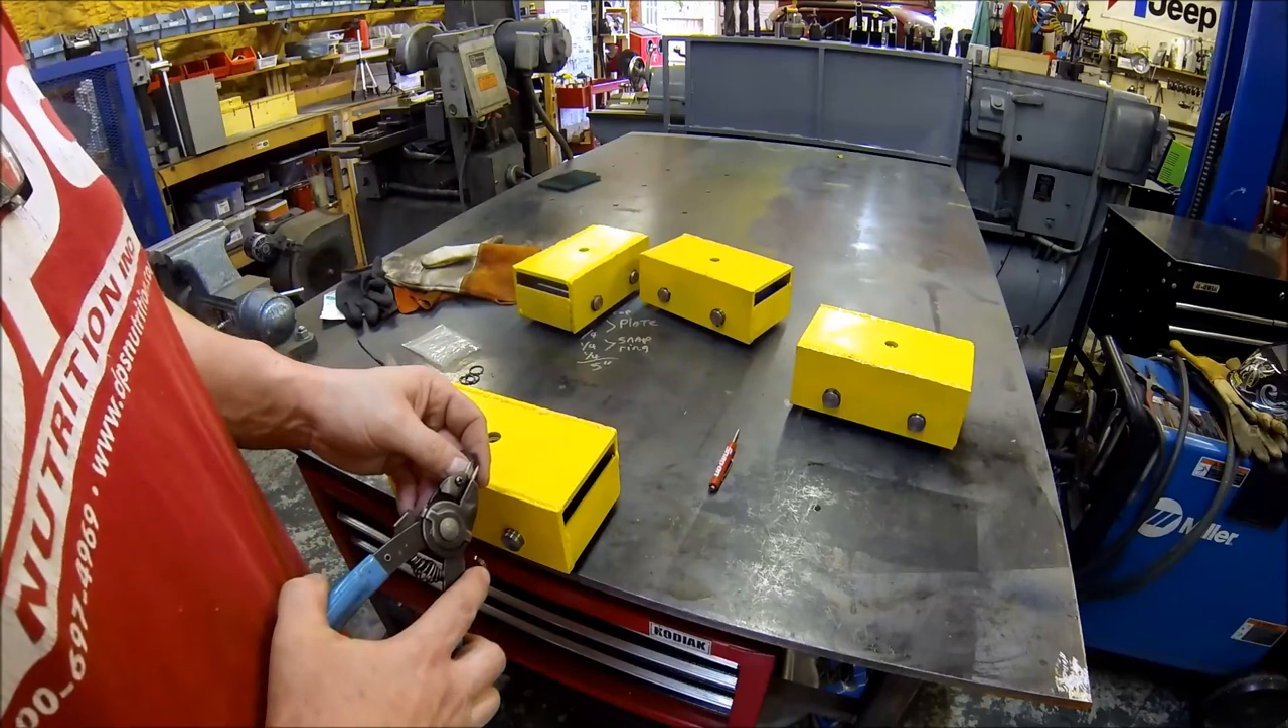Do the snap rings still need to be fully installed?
Yes.